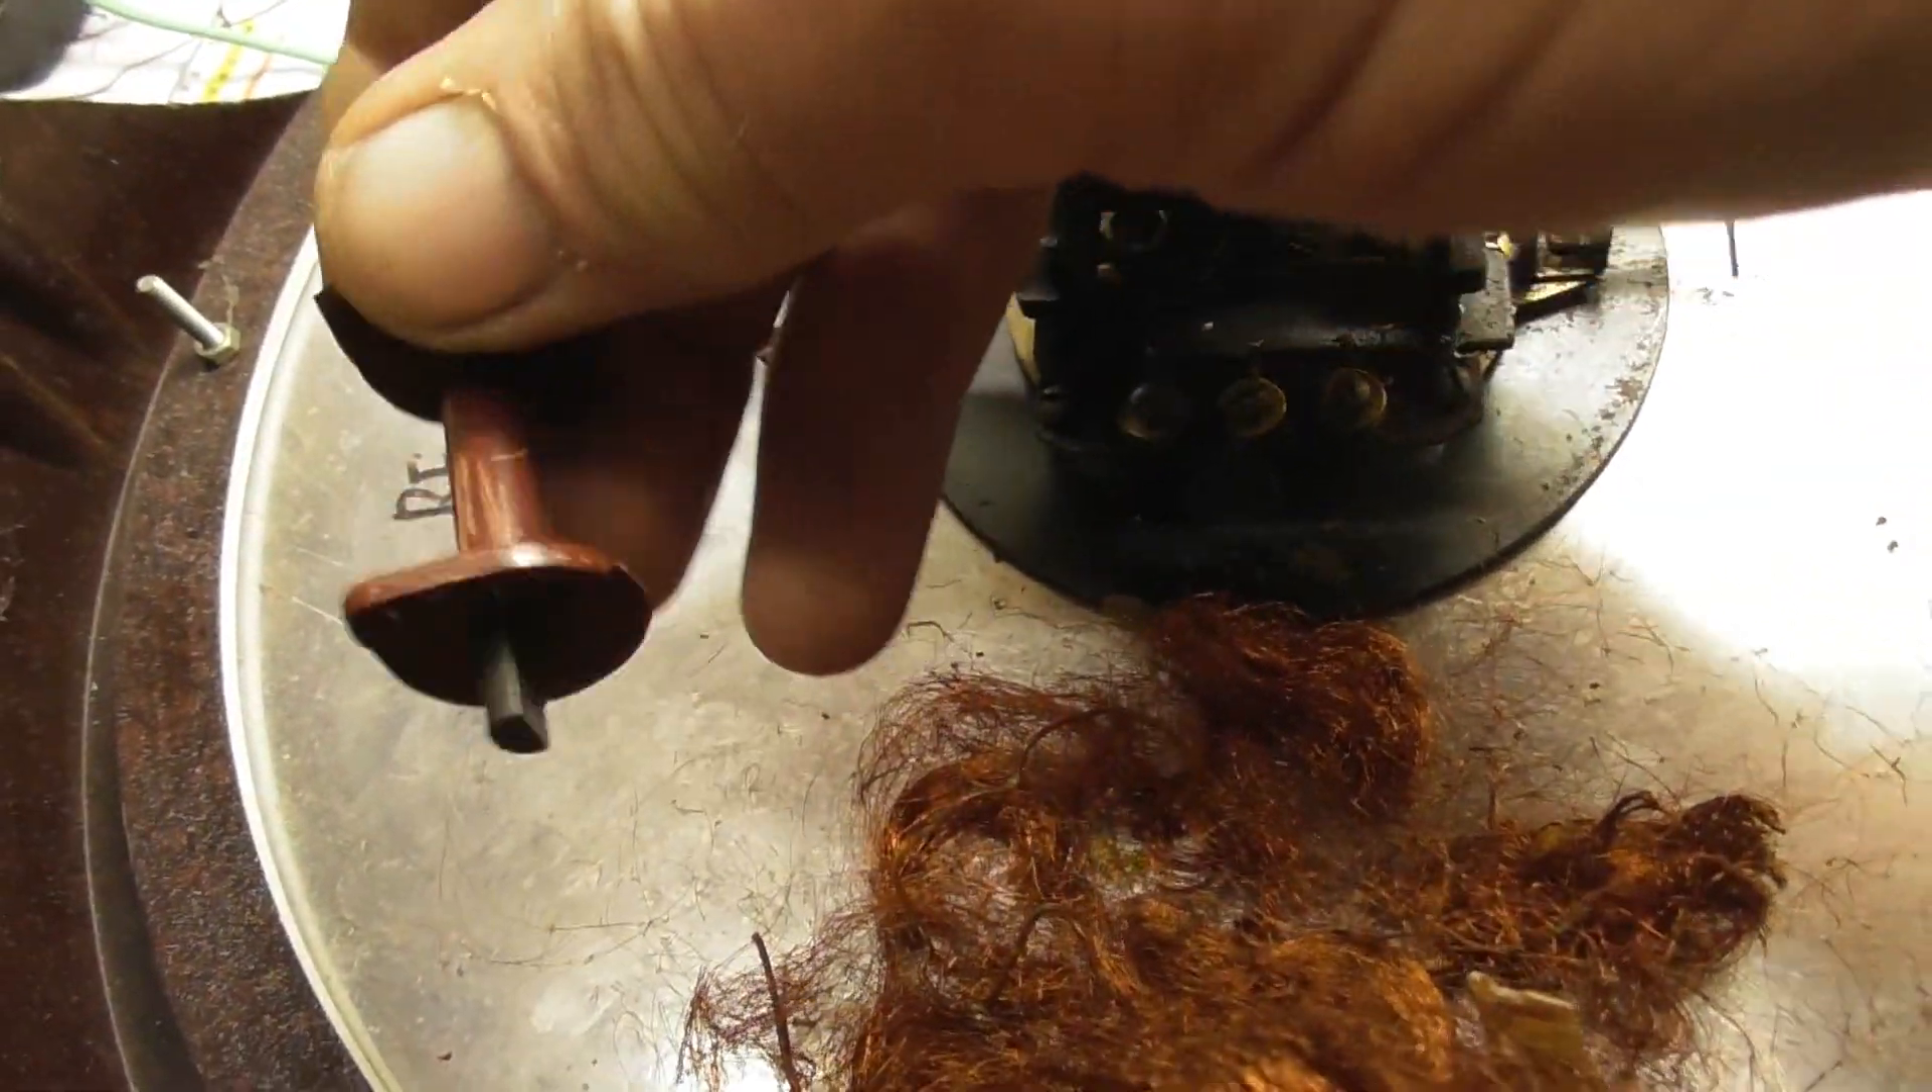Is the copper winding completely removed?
Yes.